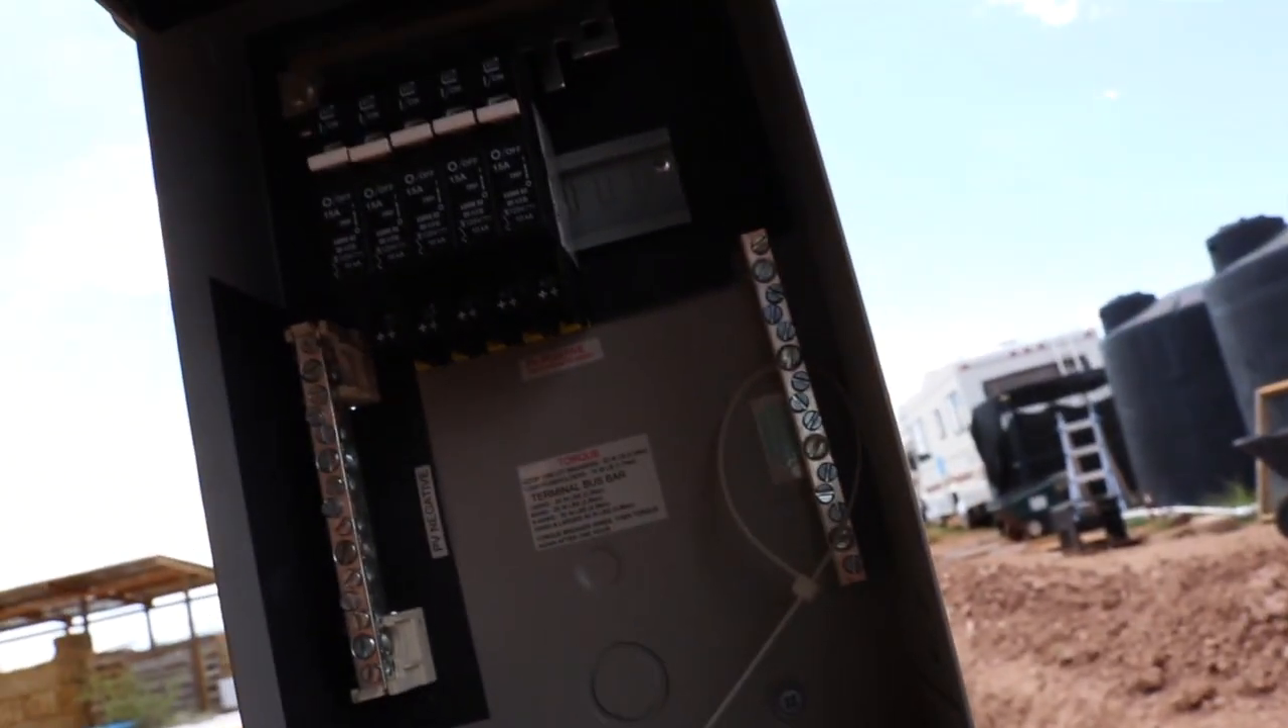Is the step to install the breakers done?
Yes.